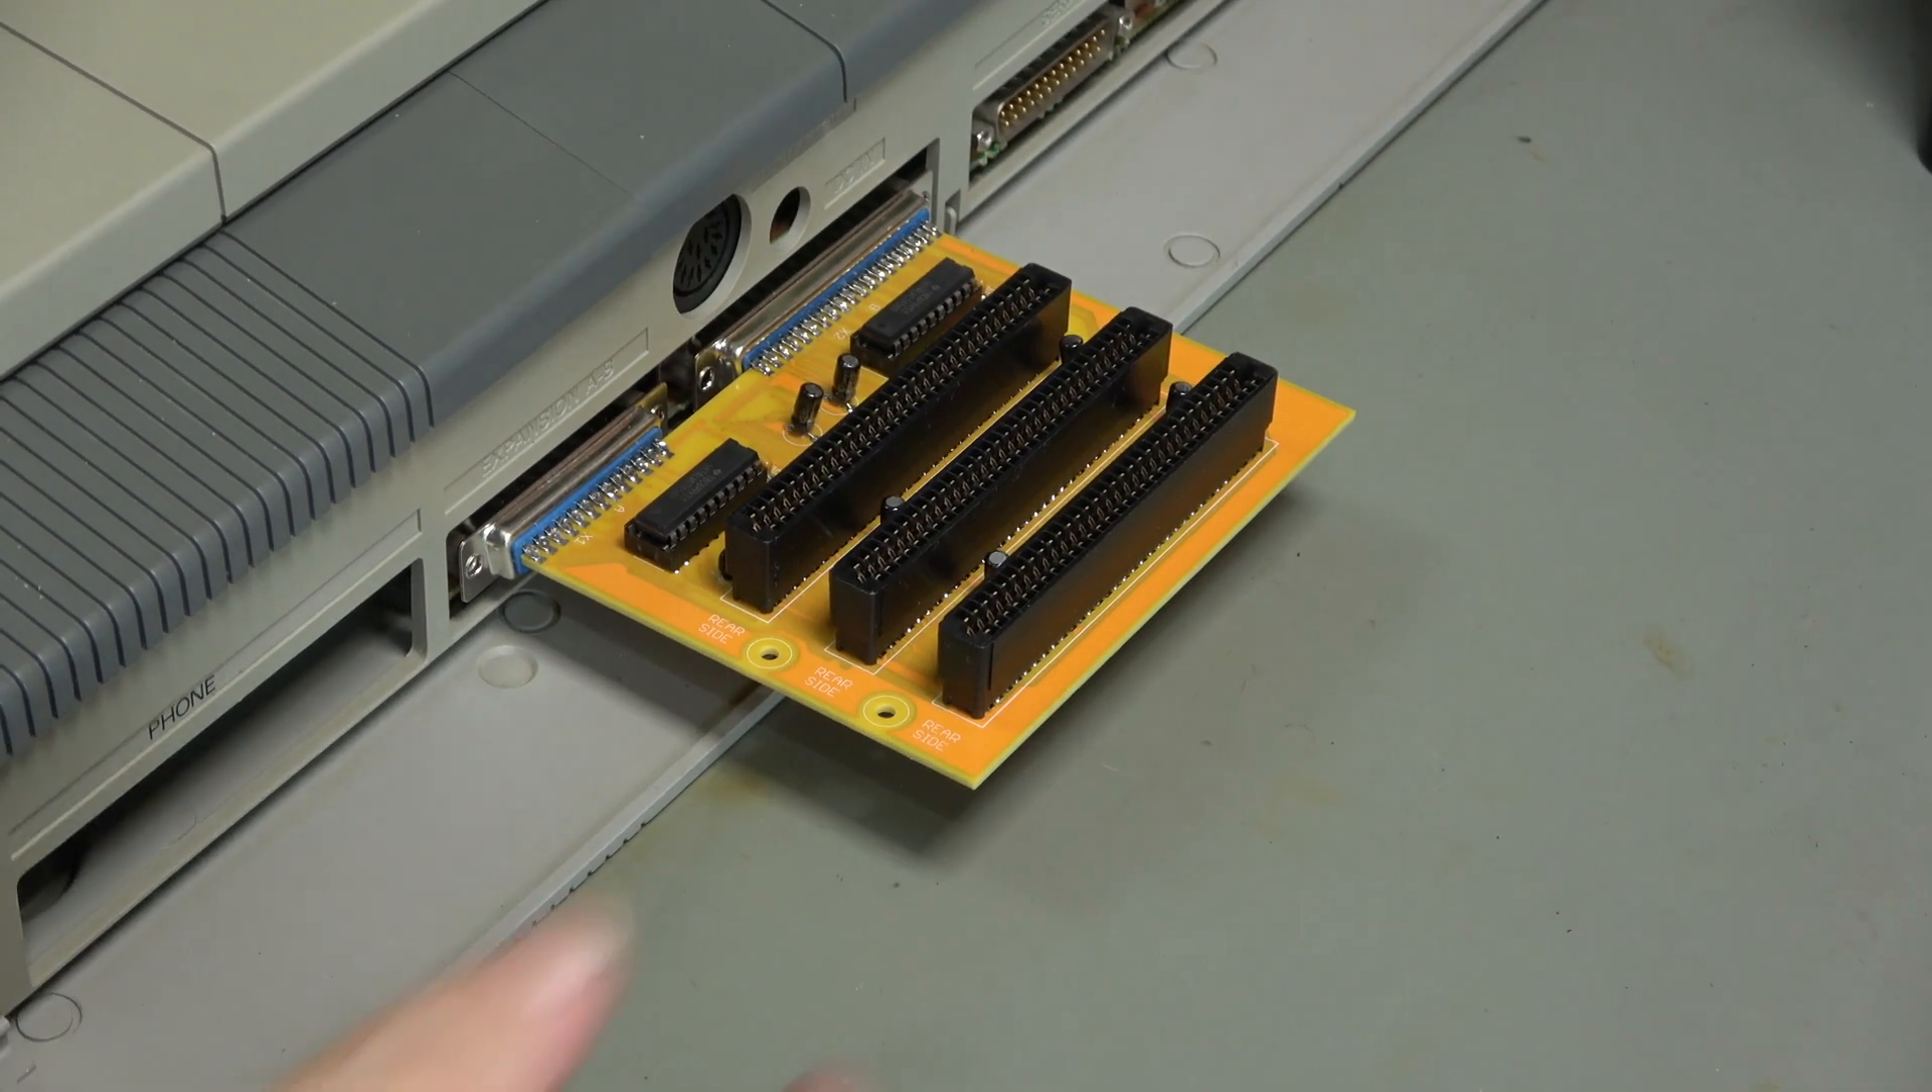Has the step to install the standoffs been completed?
No.